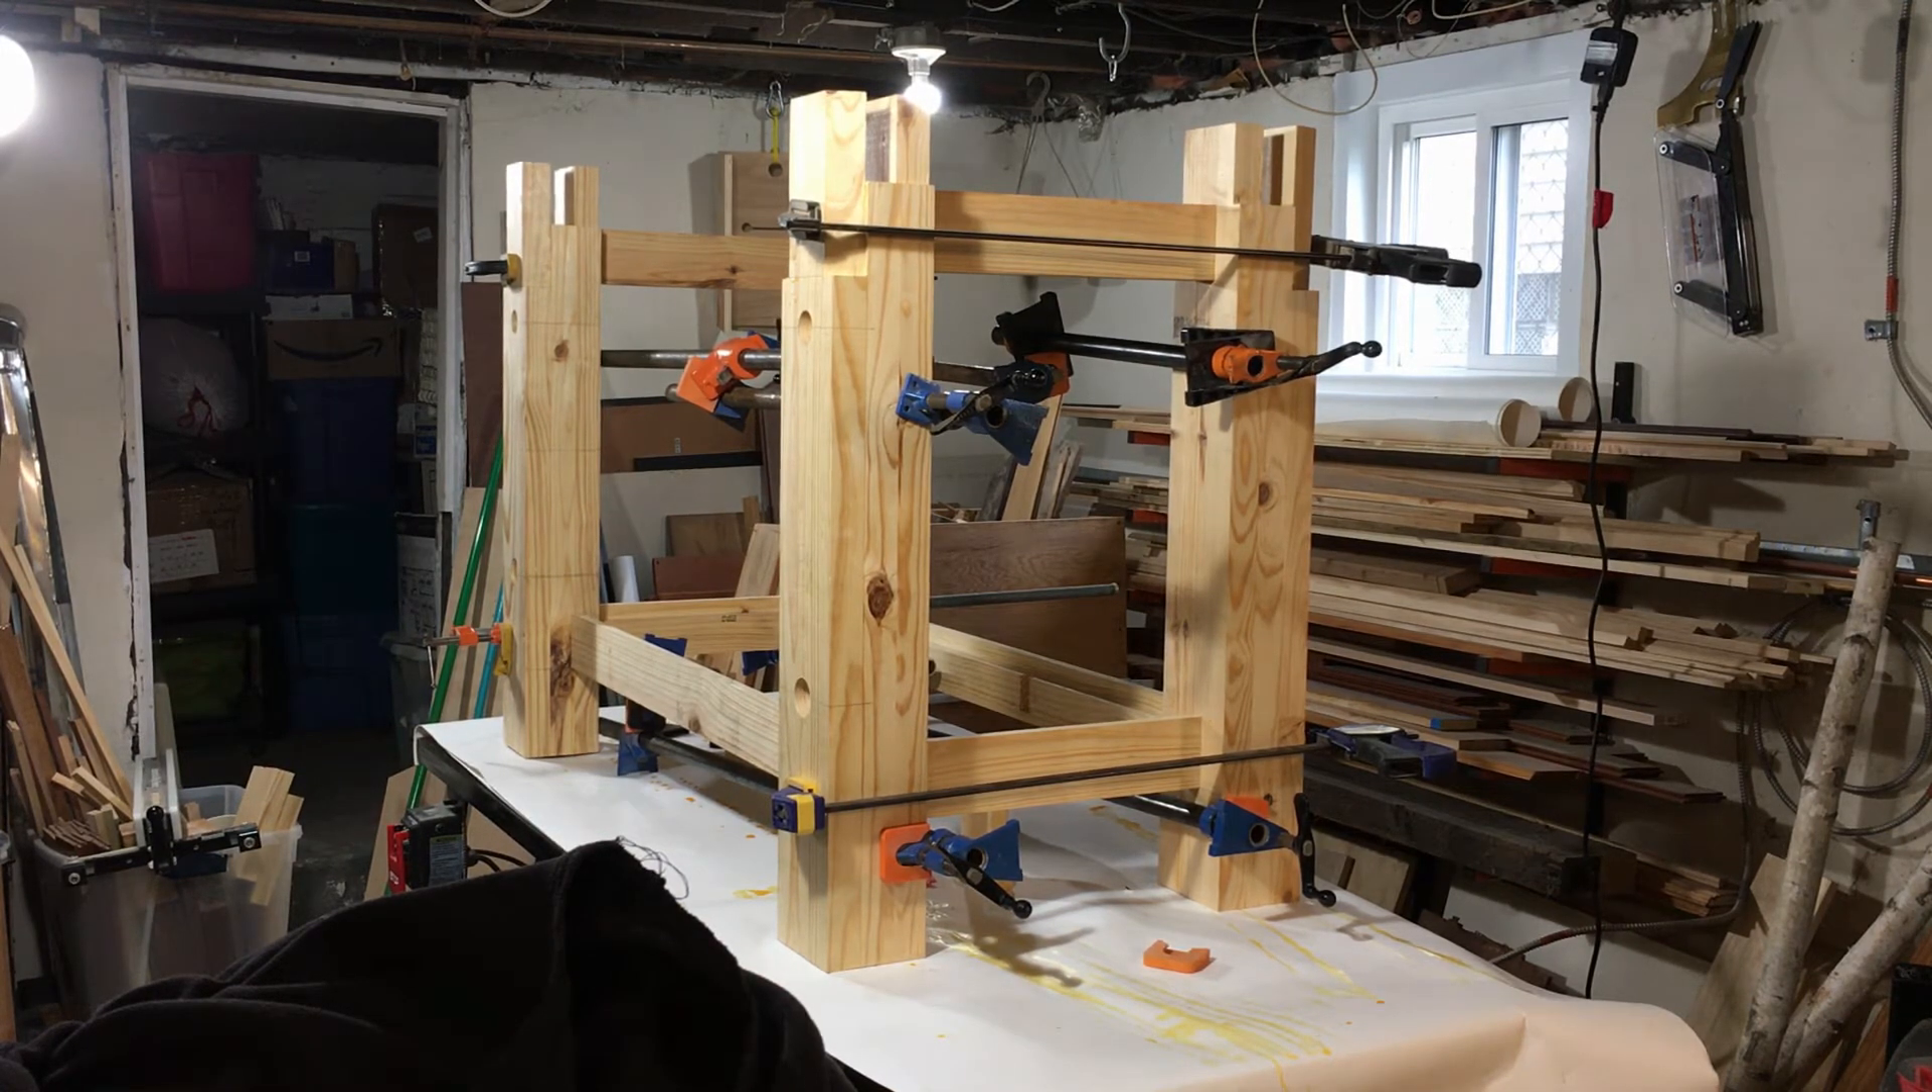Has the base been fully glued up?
Yes.